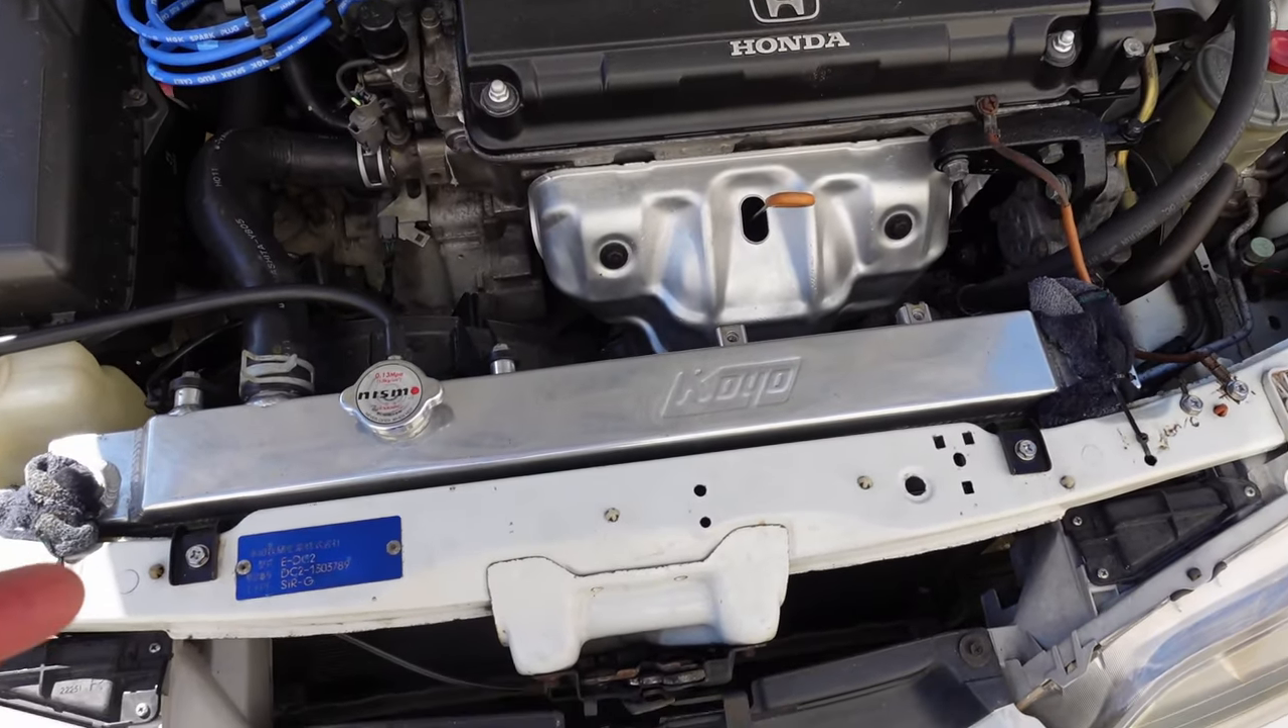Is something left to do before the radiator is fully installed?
No.